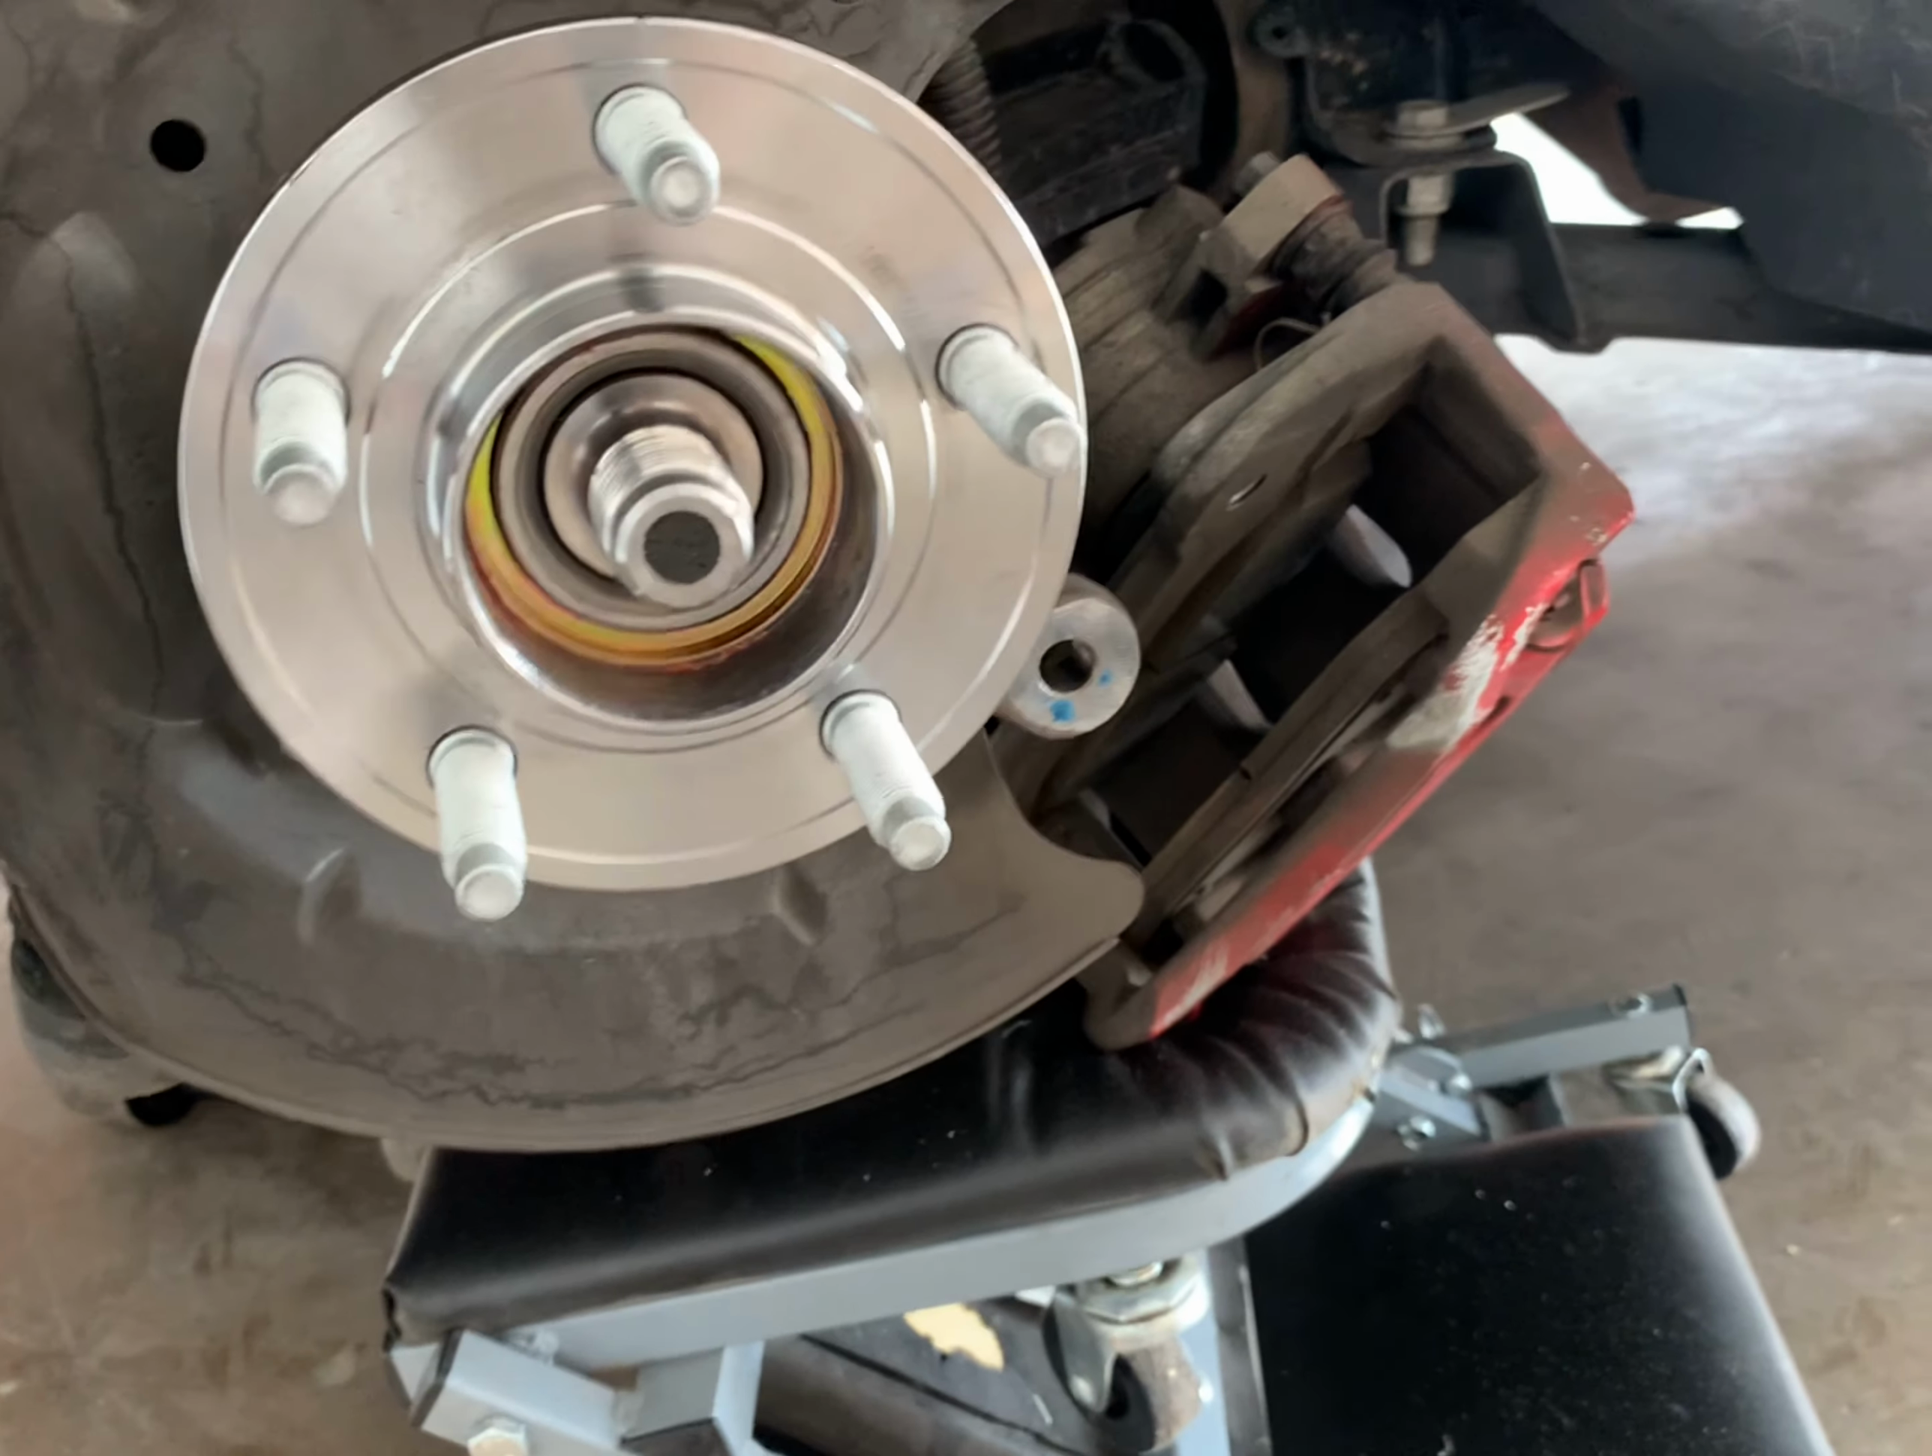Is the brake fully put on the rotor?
No.